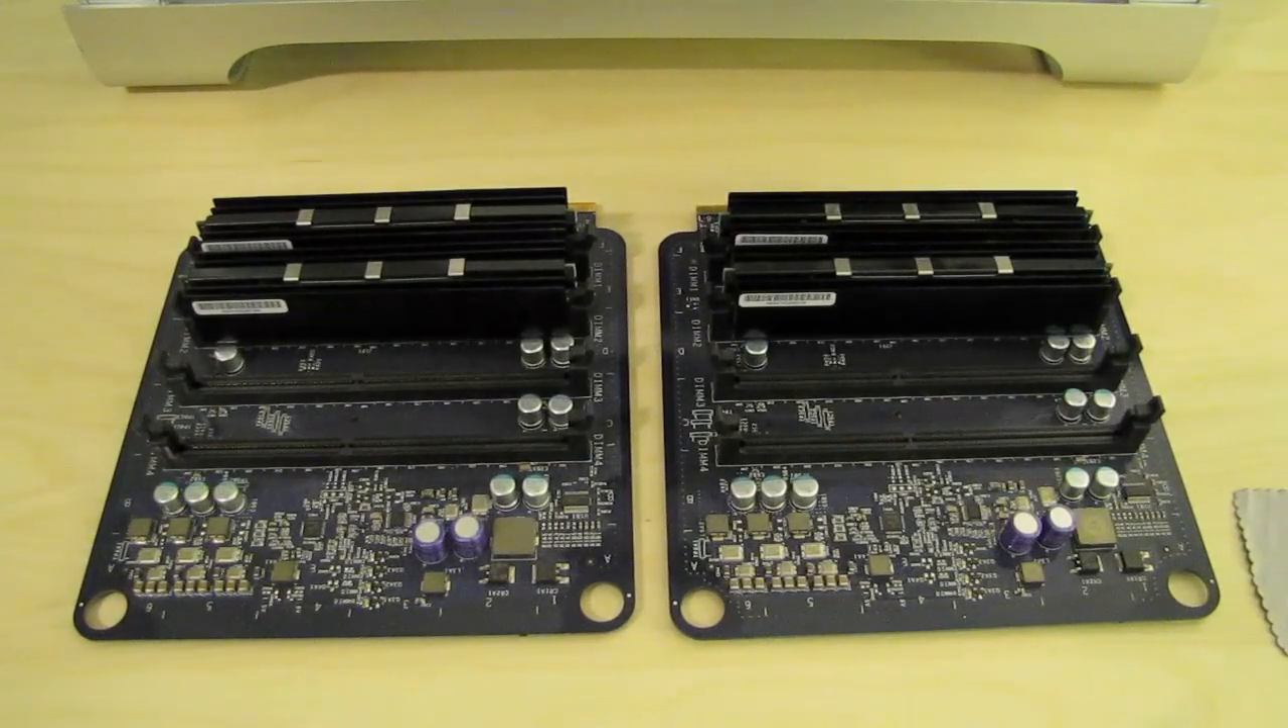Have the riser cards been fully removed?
Yes.